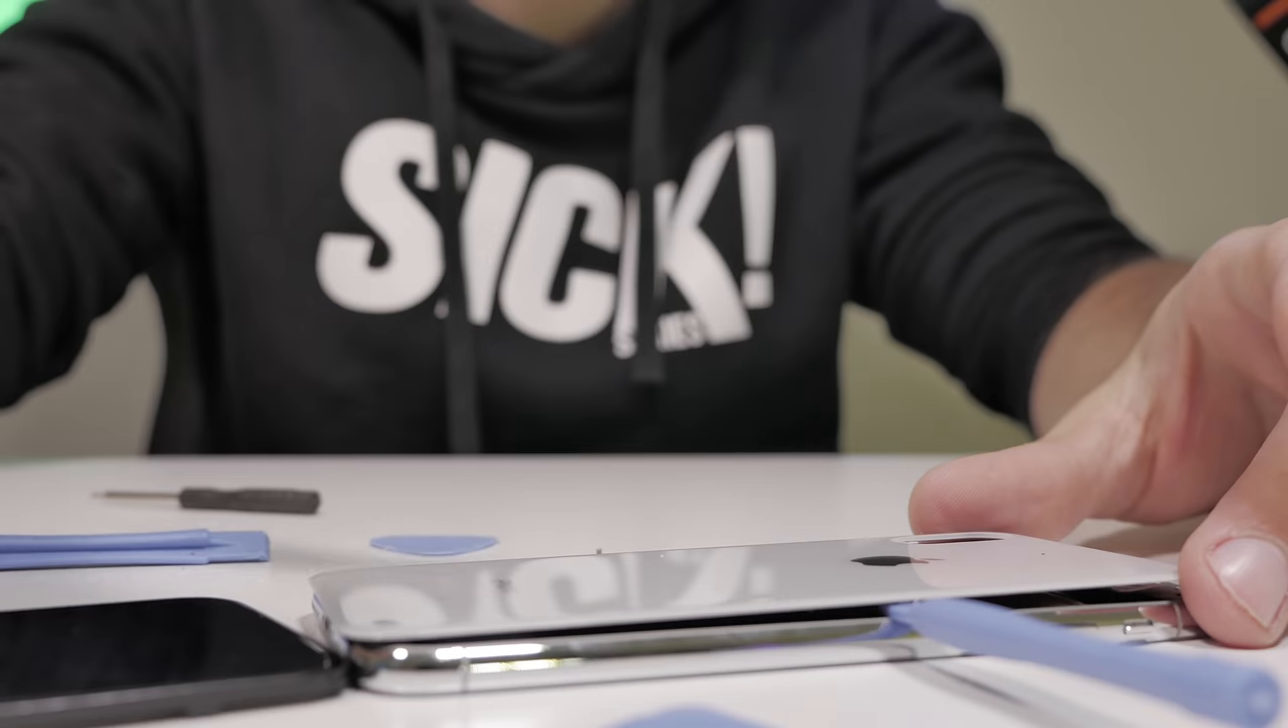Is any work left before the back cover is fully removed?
Yes.